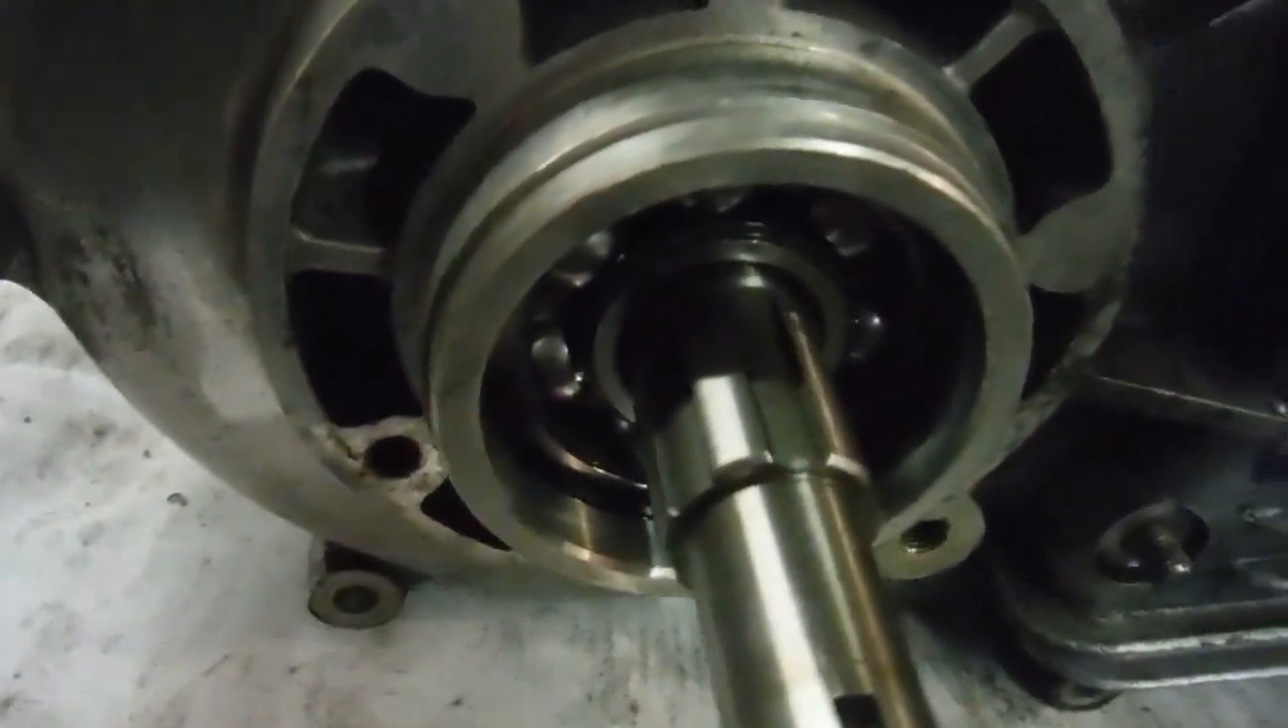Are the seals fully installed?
No.